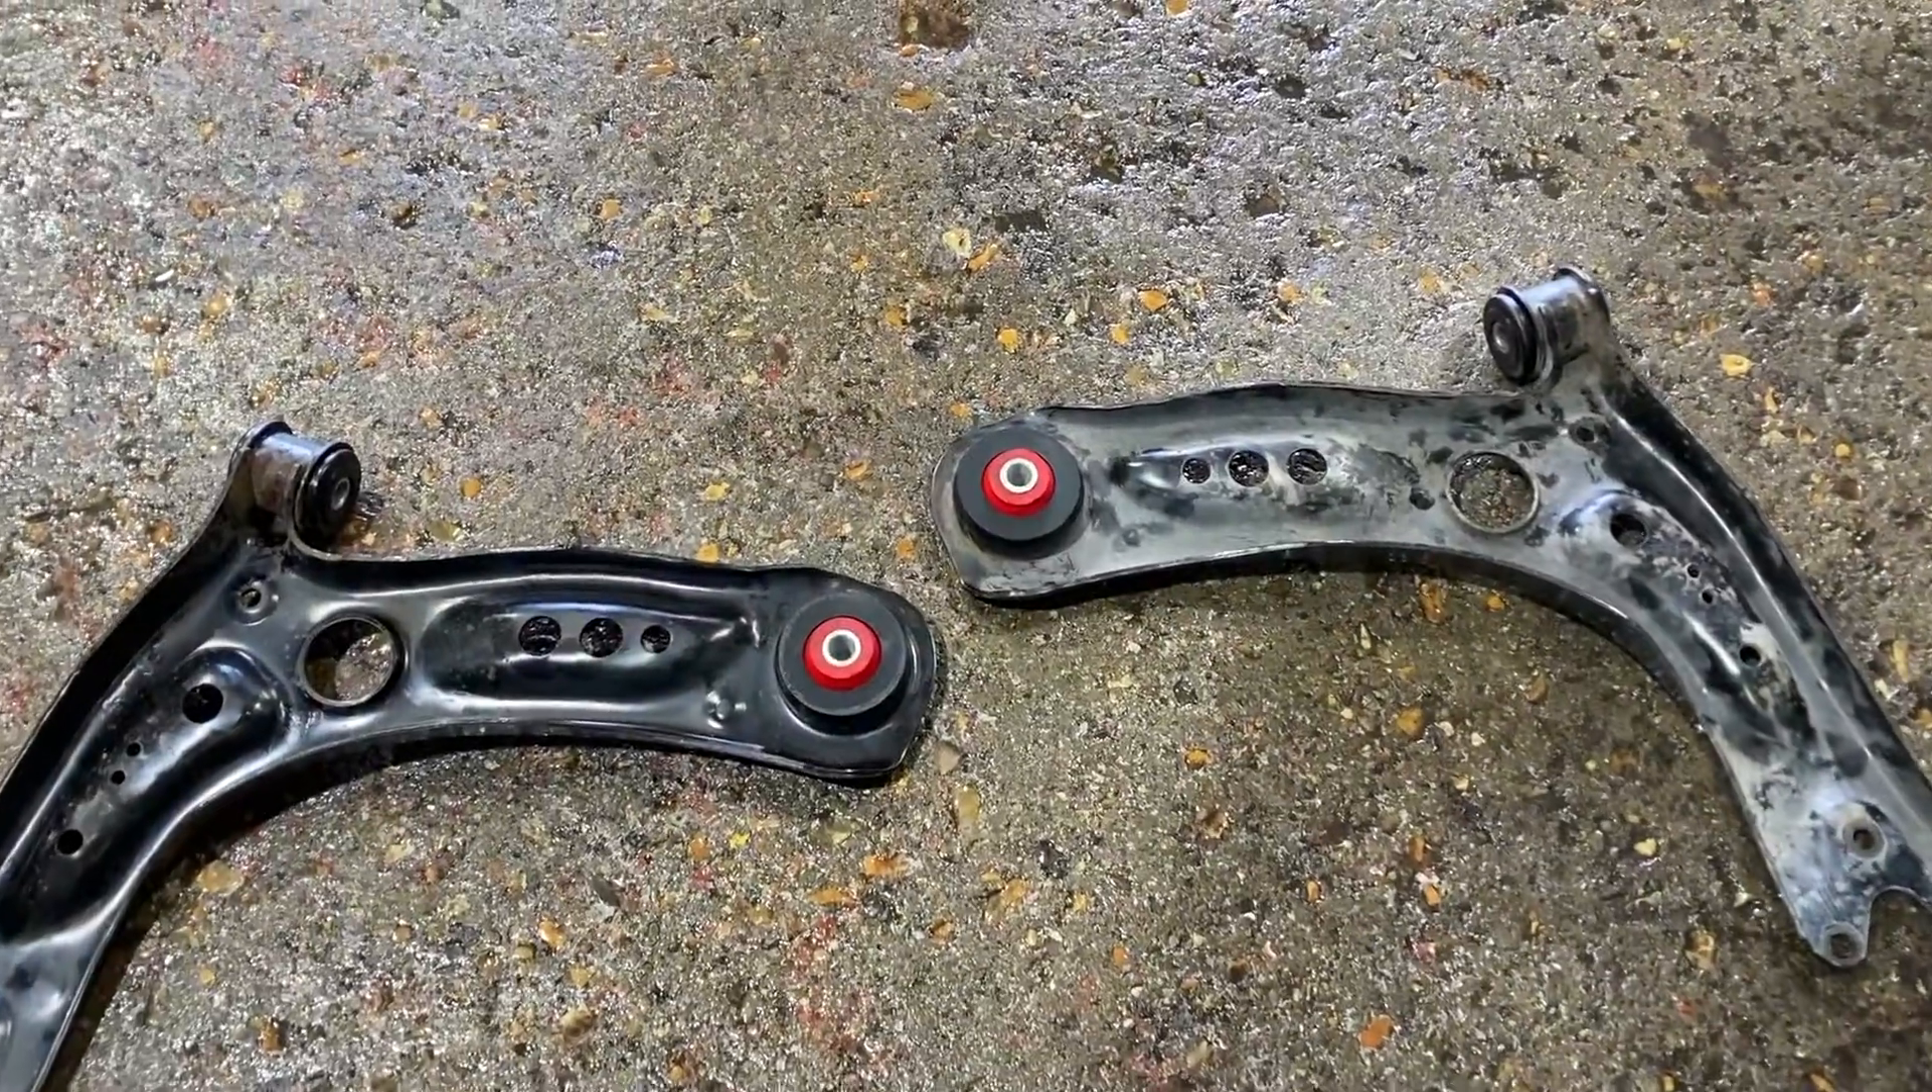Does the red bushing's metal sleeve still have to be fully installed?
No.